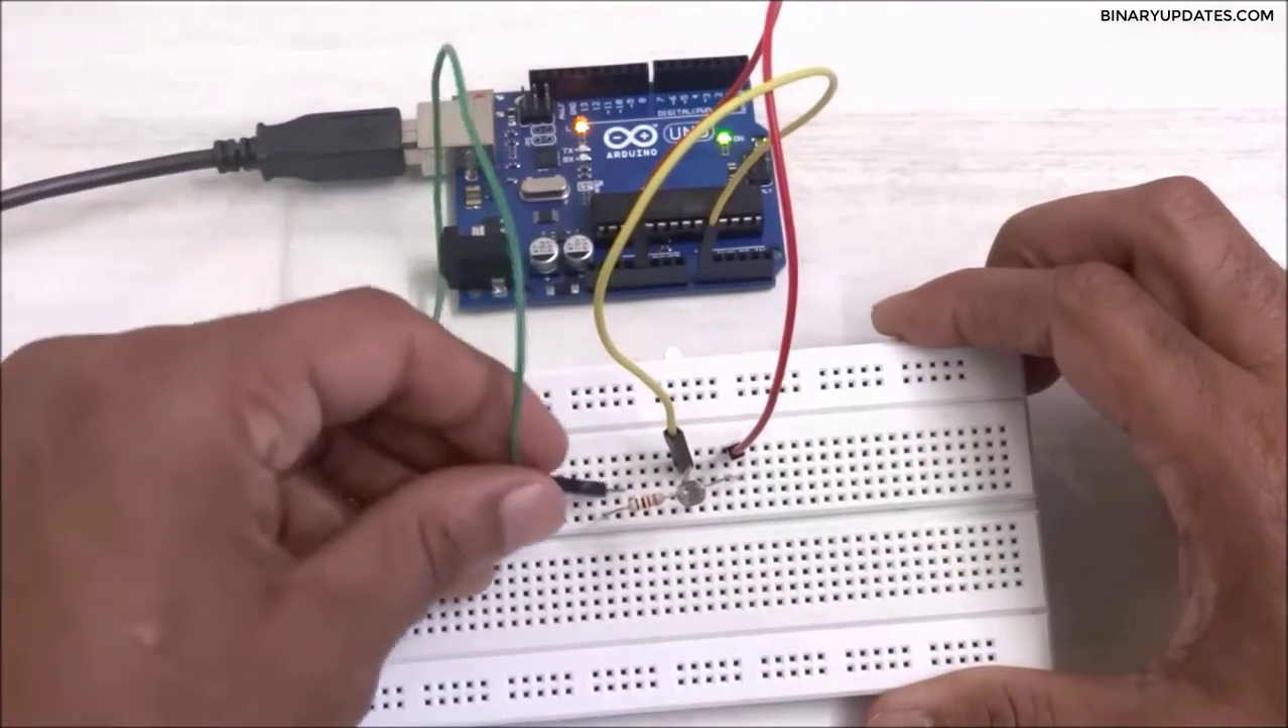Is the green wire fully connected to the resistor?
No.